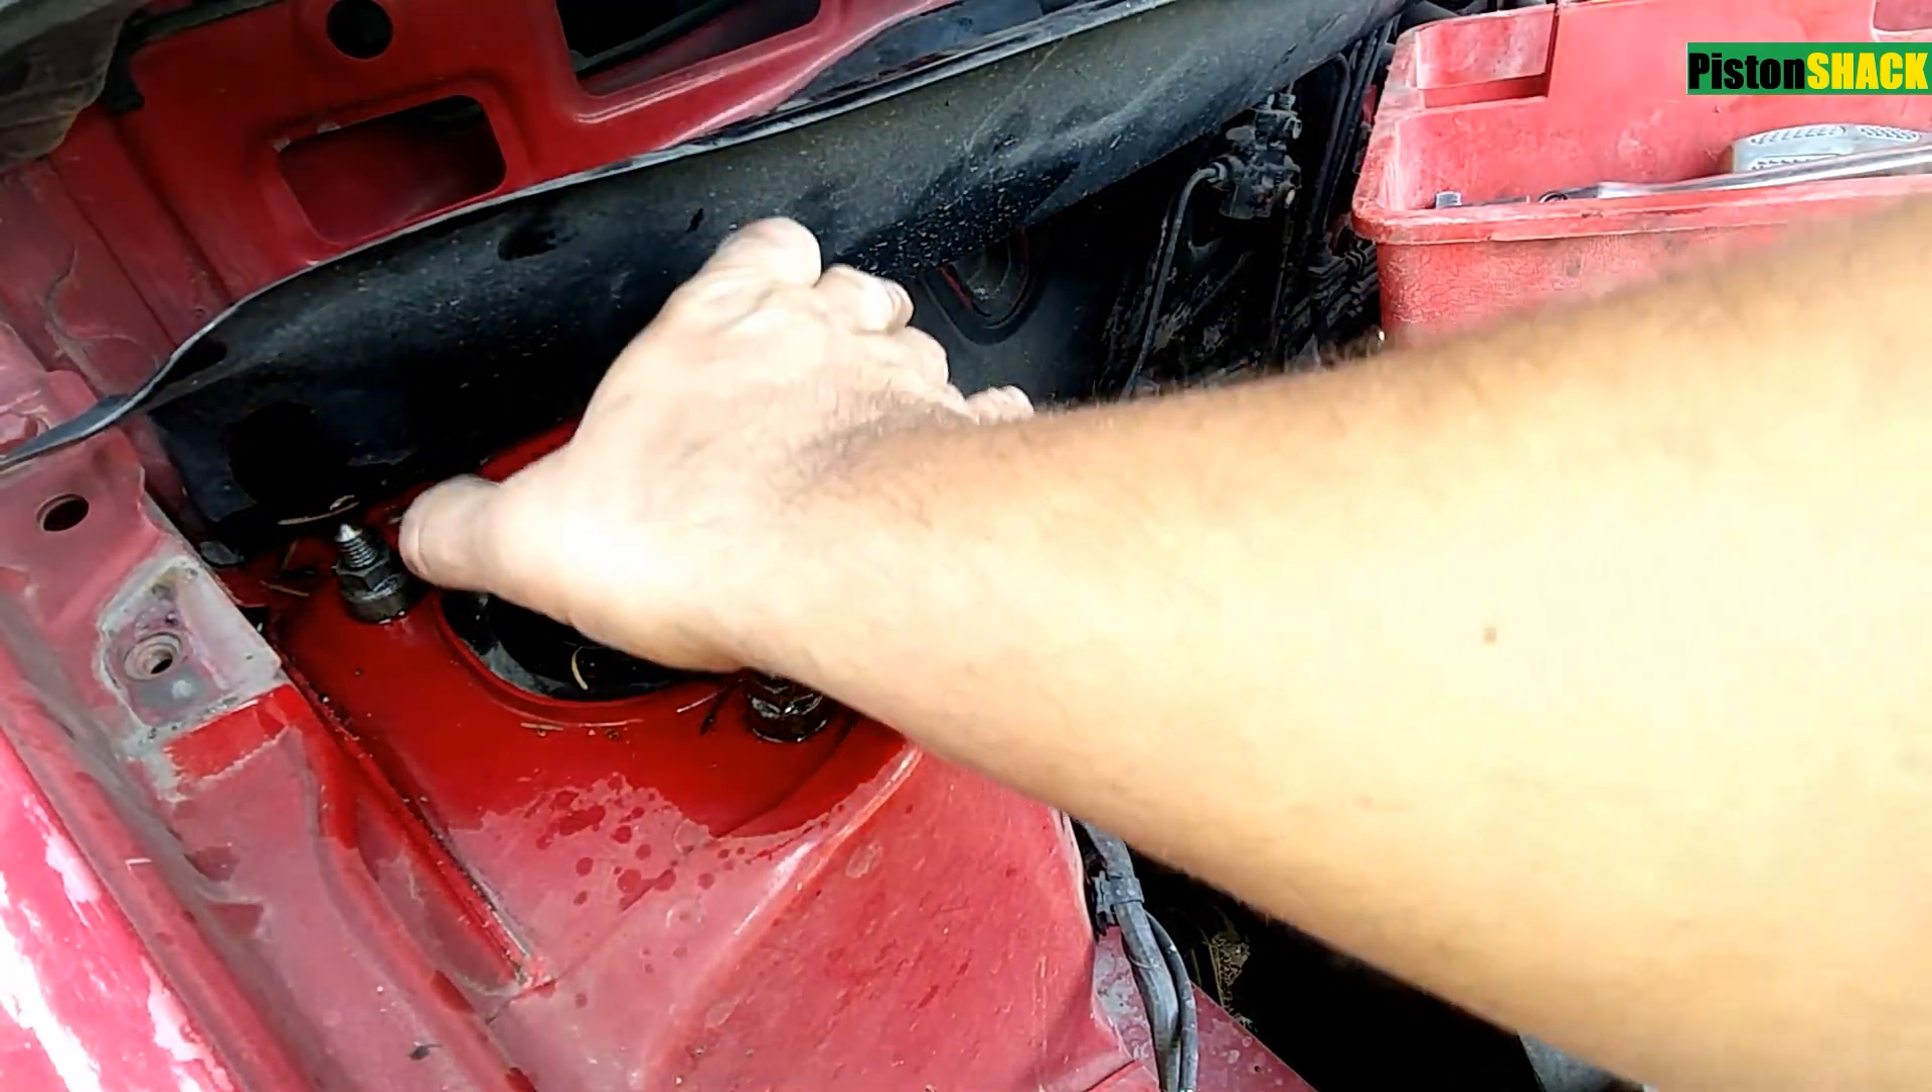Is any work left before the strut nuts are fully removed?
Yes.